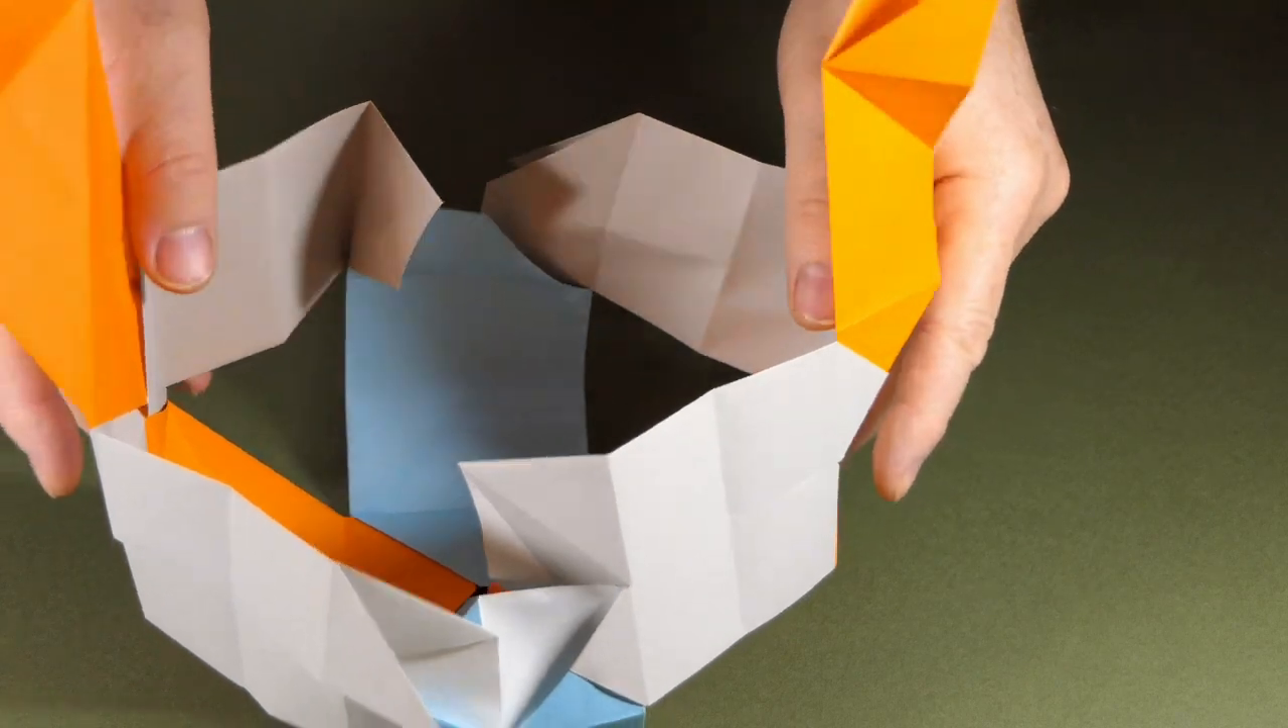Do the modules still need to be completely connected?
Yes.